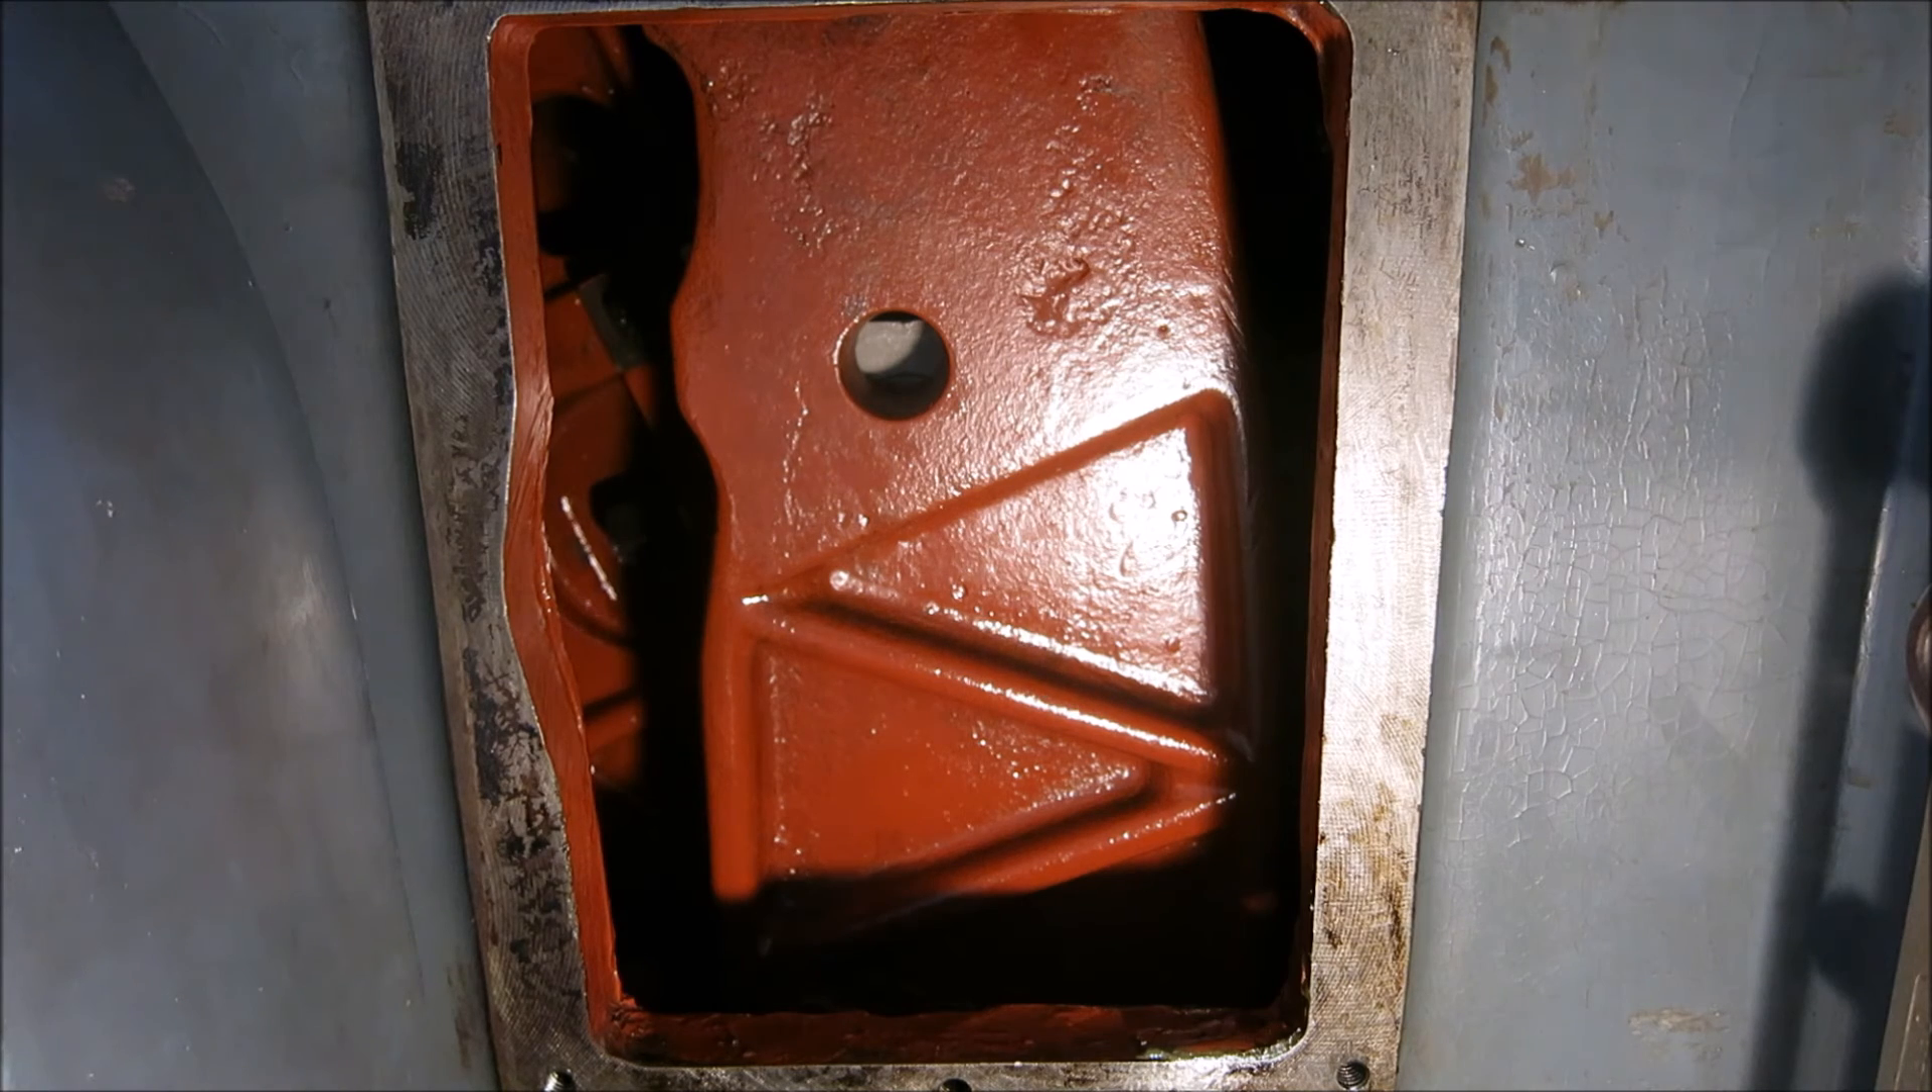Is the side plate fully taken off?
Yes.